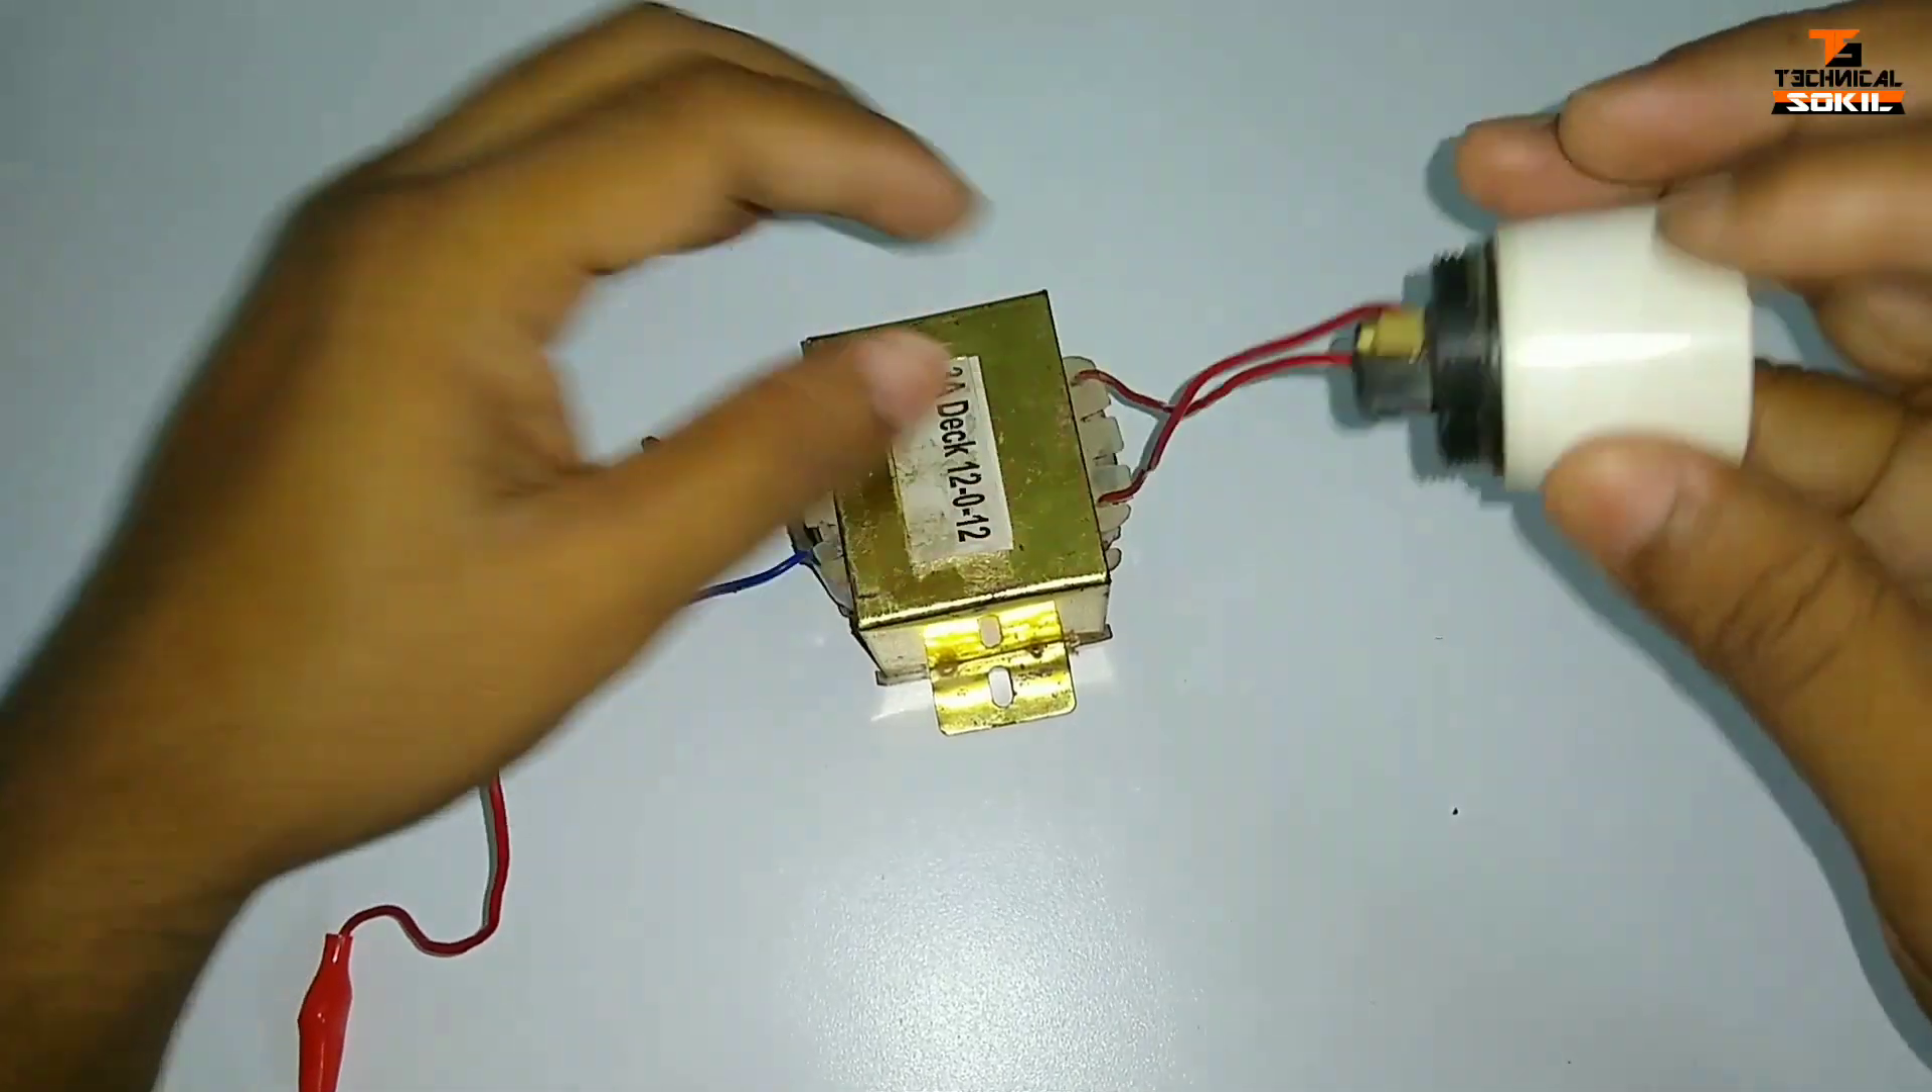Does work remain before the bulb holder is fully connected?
No.